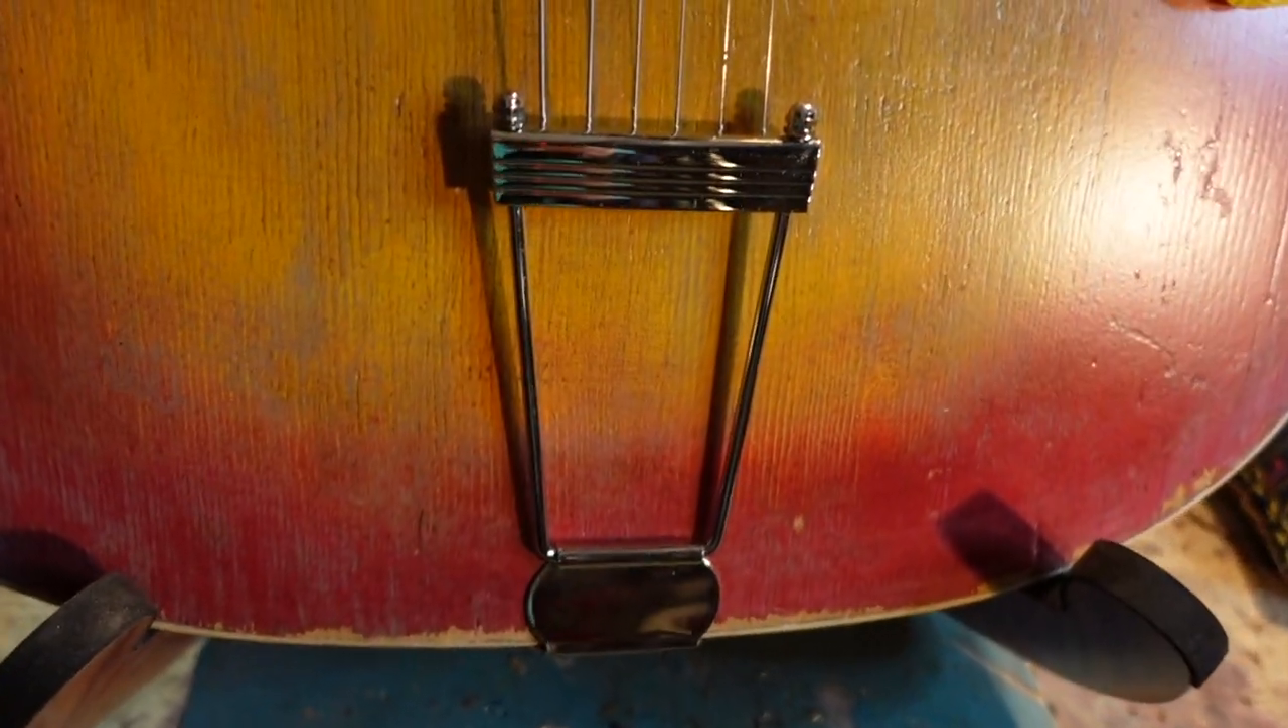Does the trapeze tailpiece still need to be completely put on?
No.